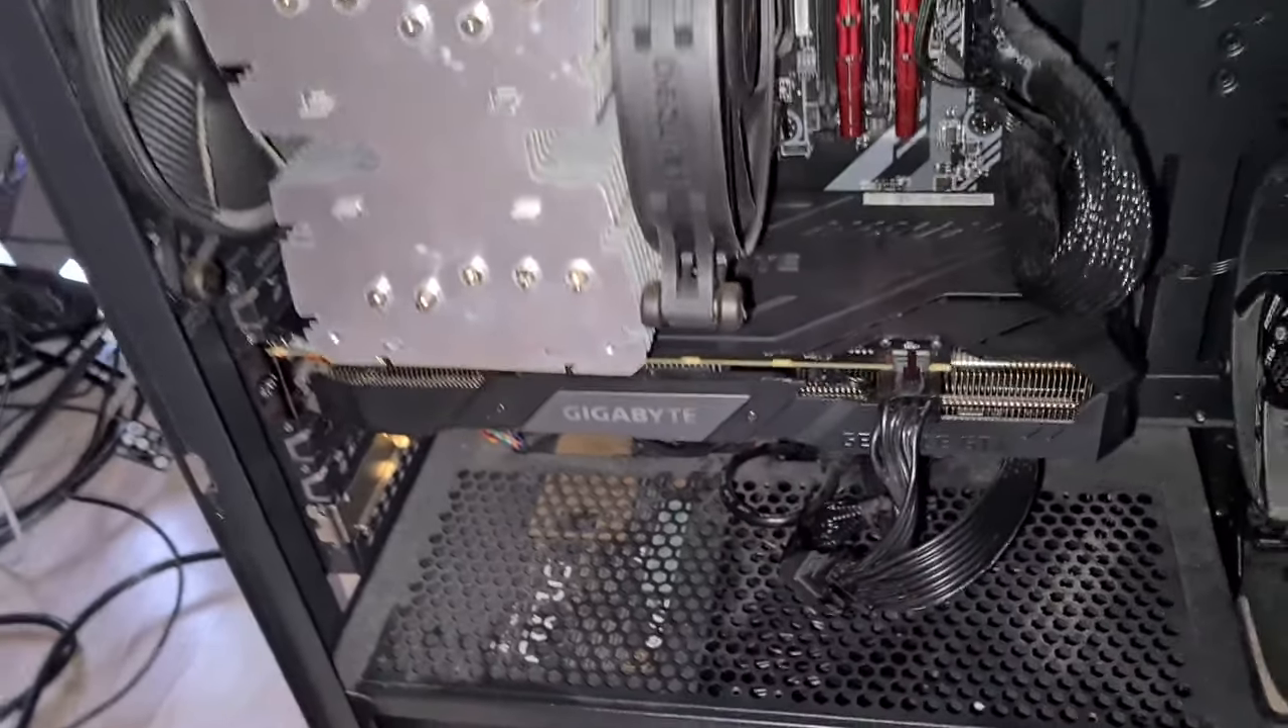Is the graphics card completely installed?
Yes.